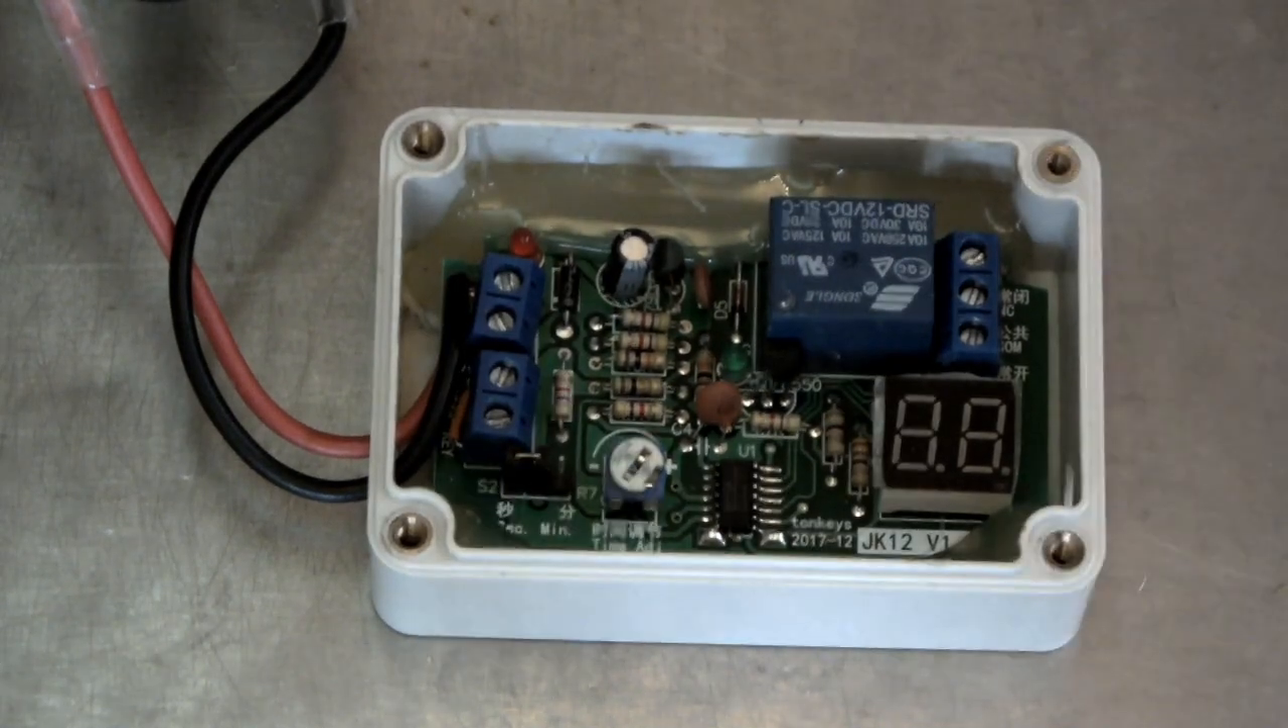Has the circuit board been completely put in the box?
Yes.